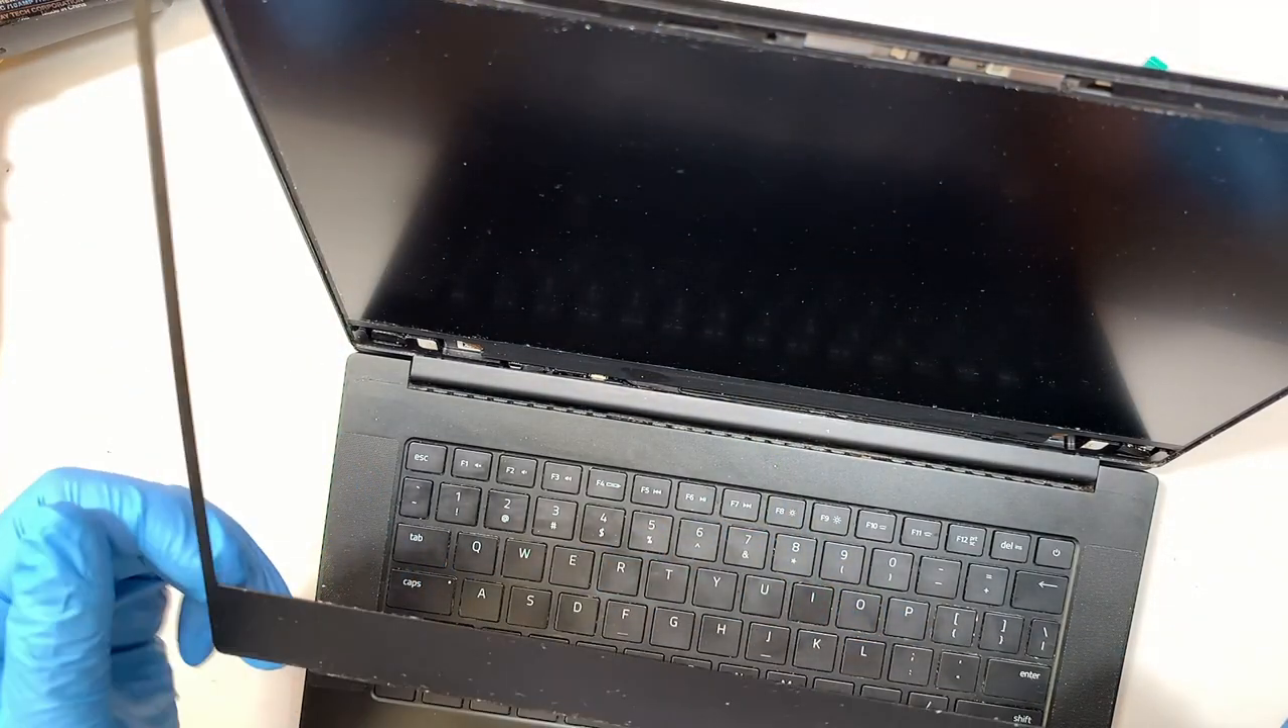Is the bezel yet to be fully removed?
No.